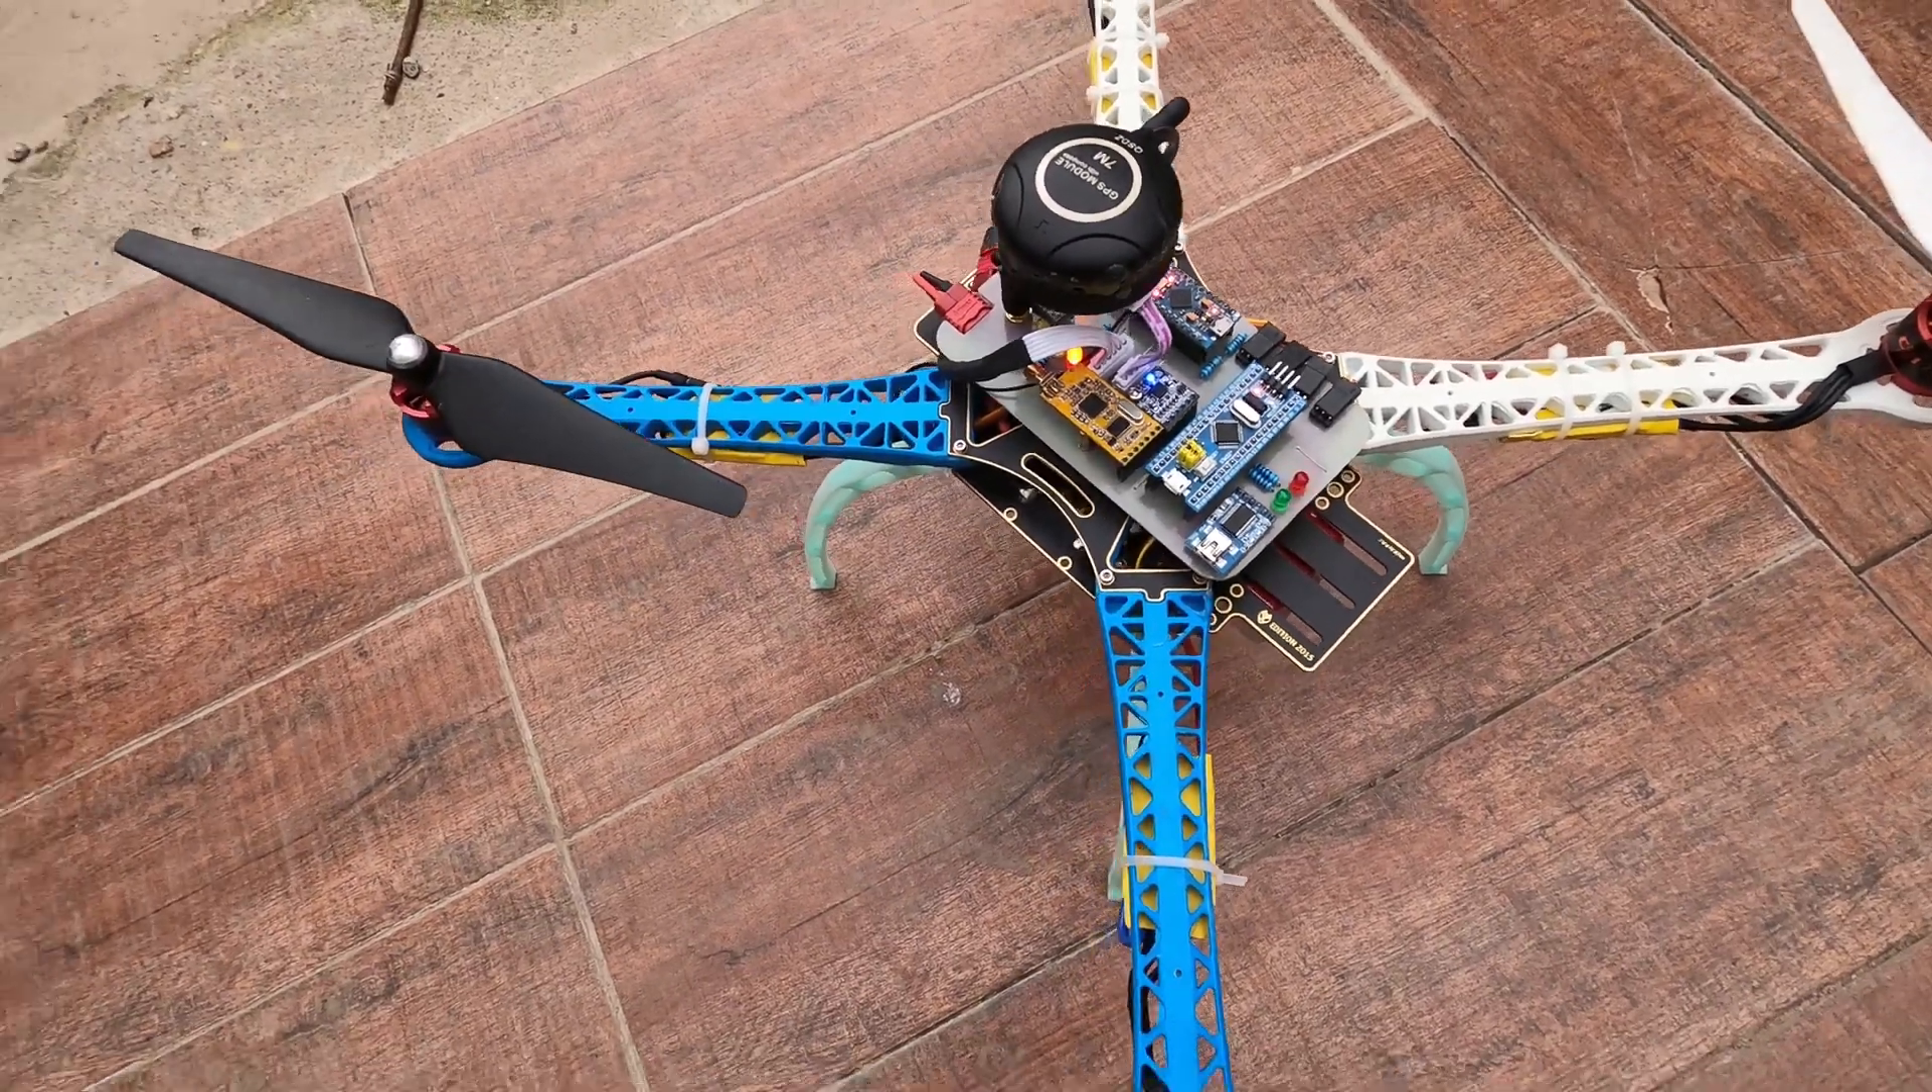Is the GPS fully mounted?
Yes.